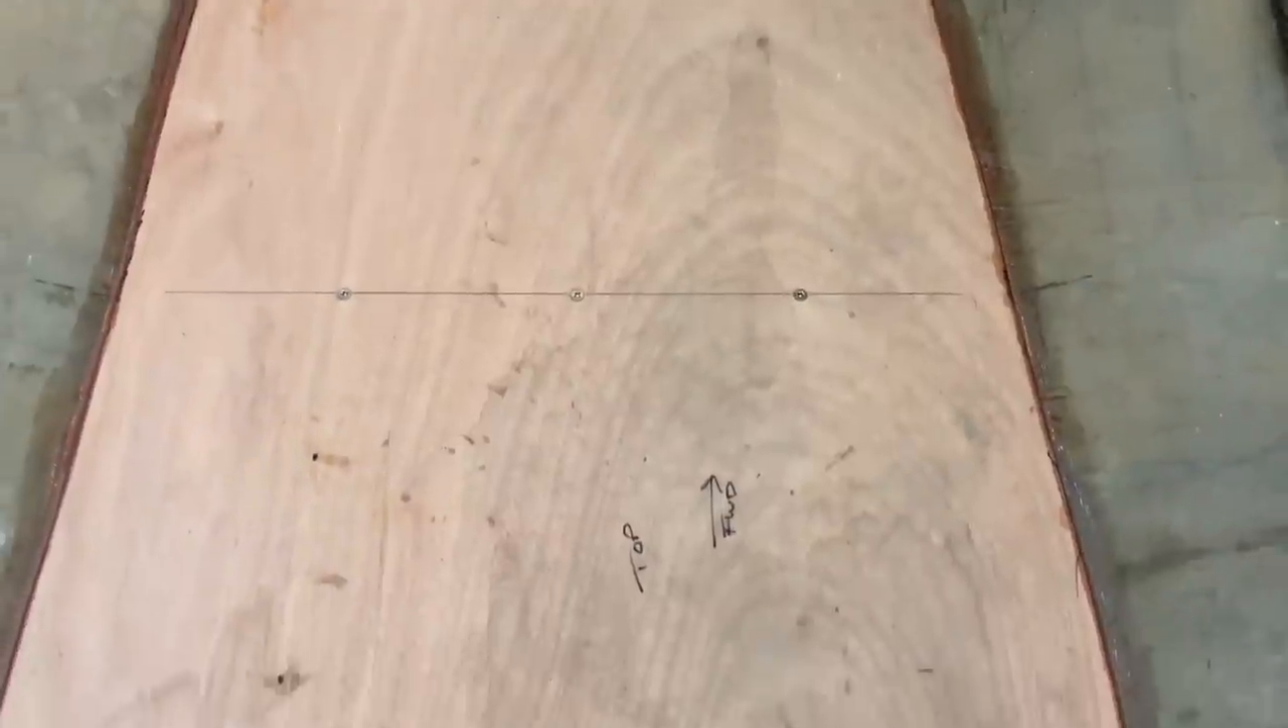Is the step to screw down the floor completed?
Yes.